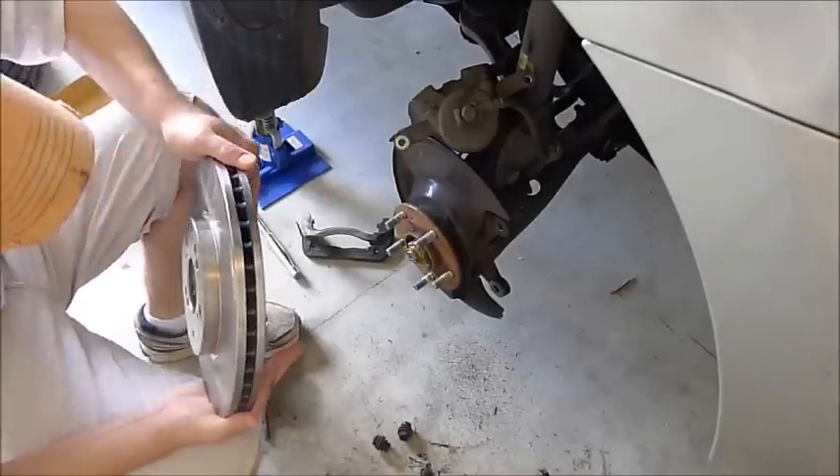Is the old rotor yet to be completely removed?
No.